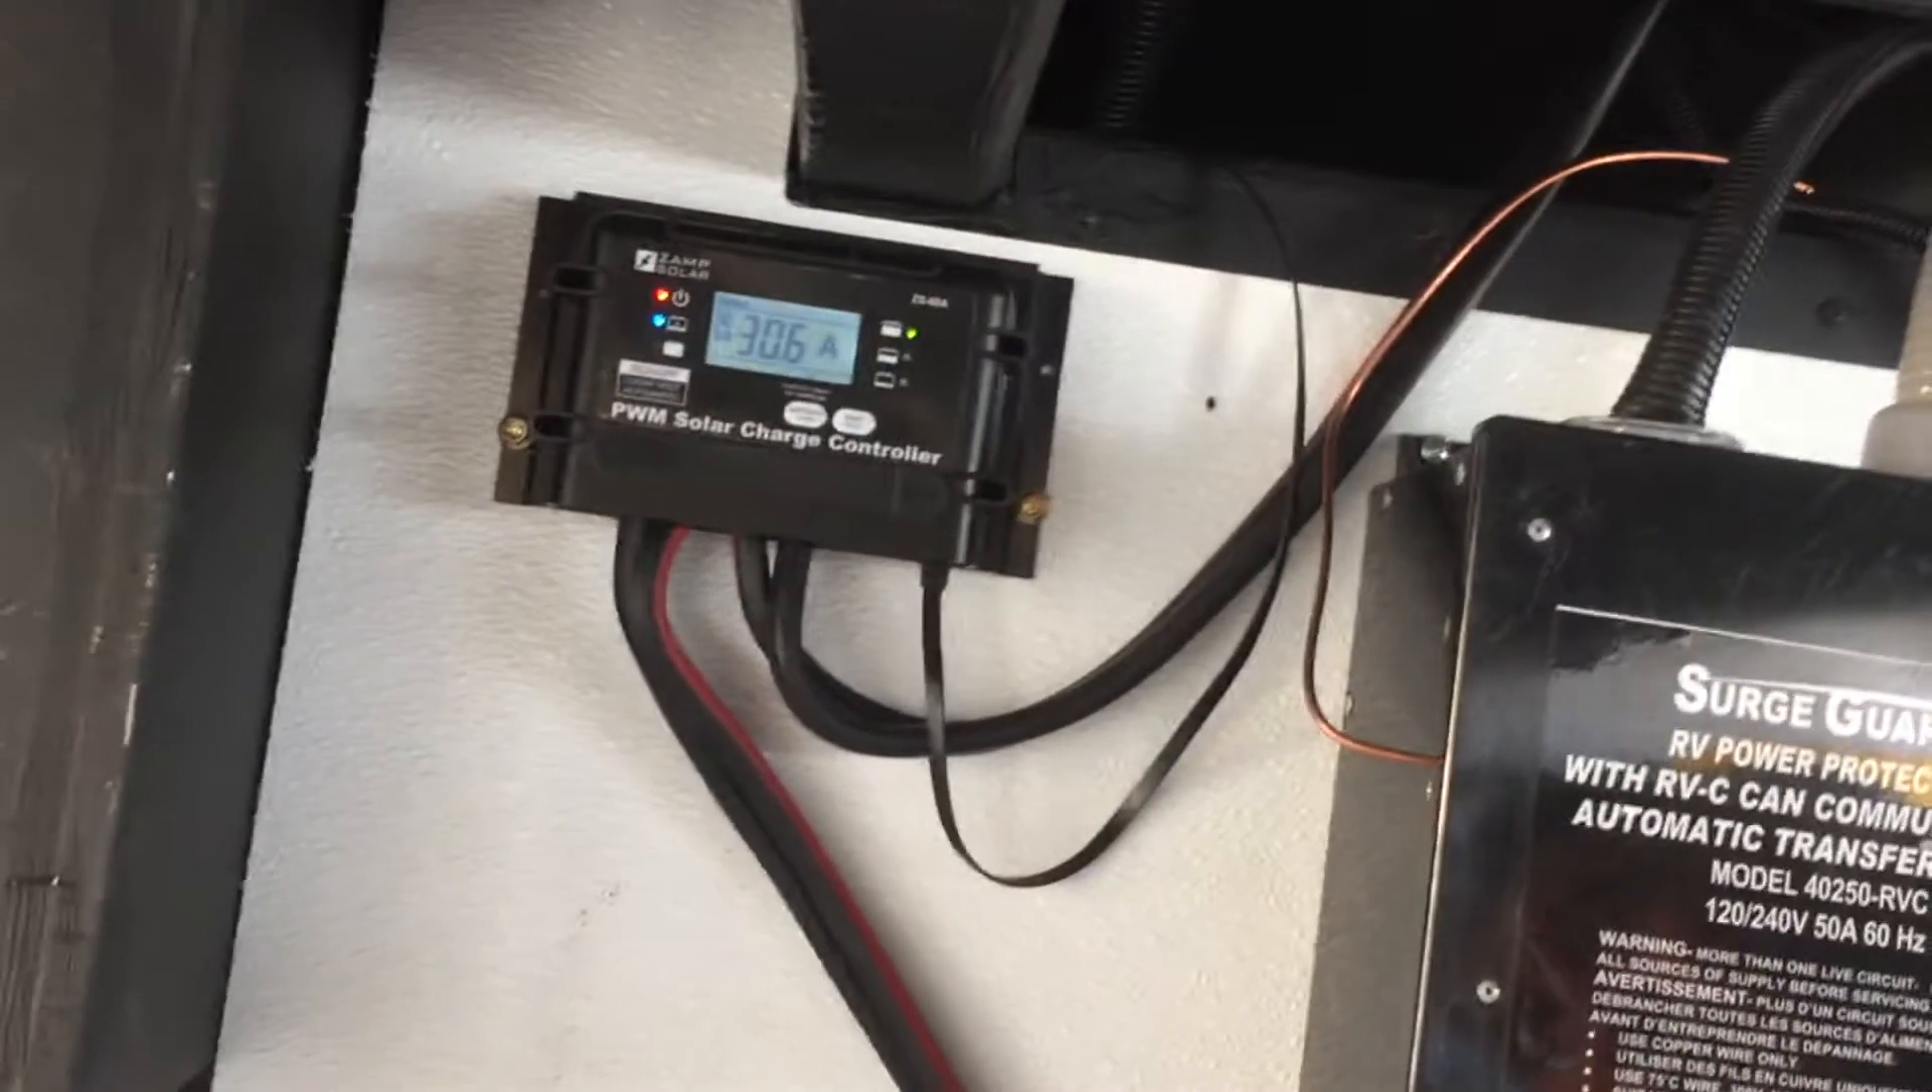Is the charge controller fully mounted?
Yes.